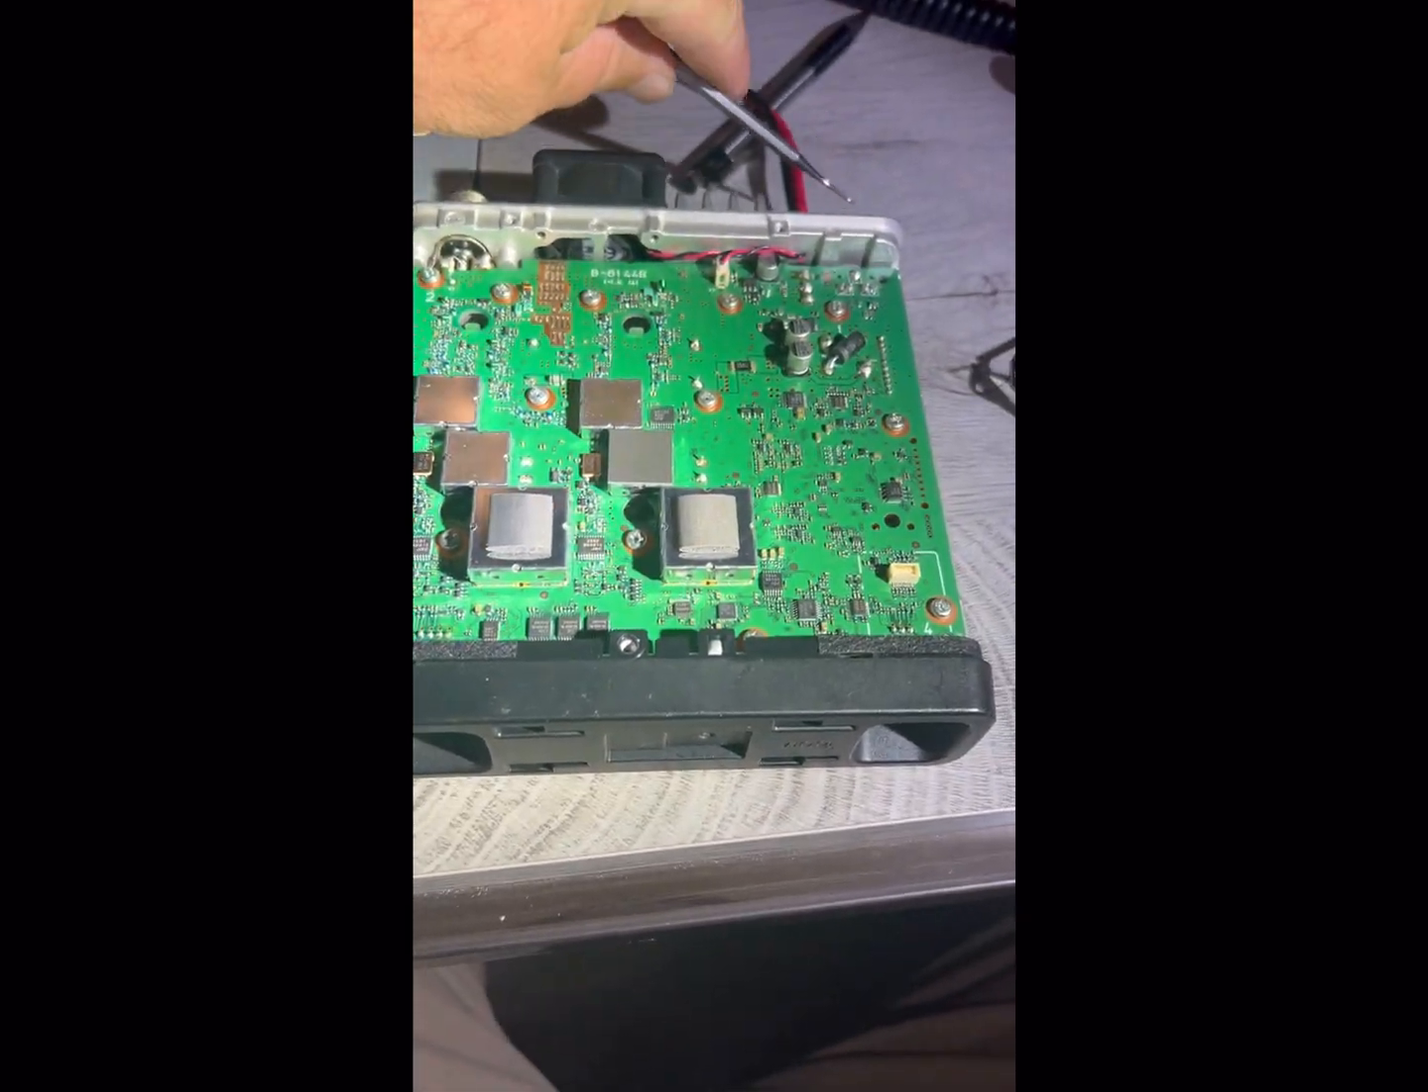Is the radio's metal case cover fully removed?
Yes.